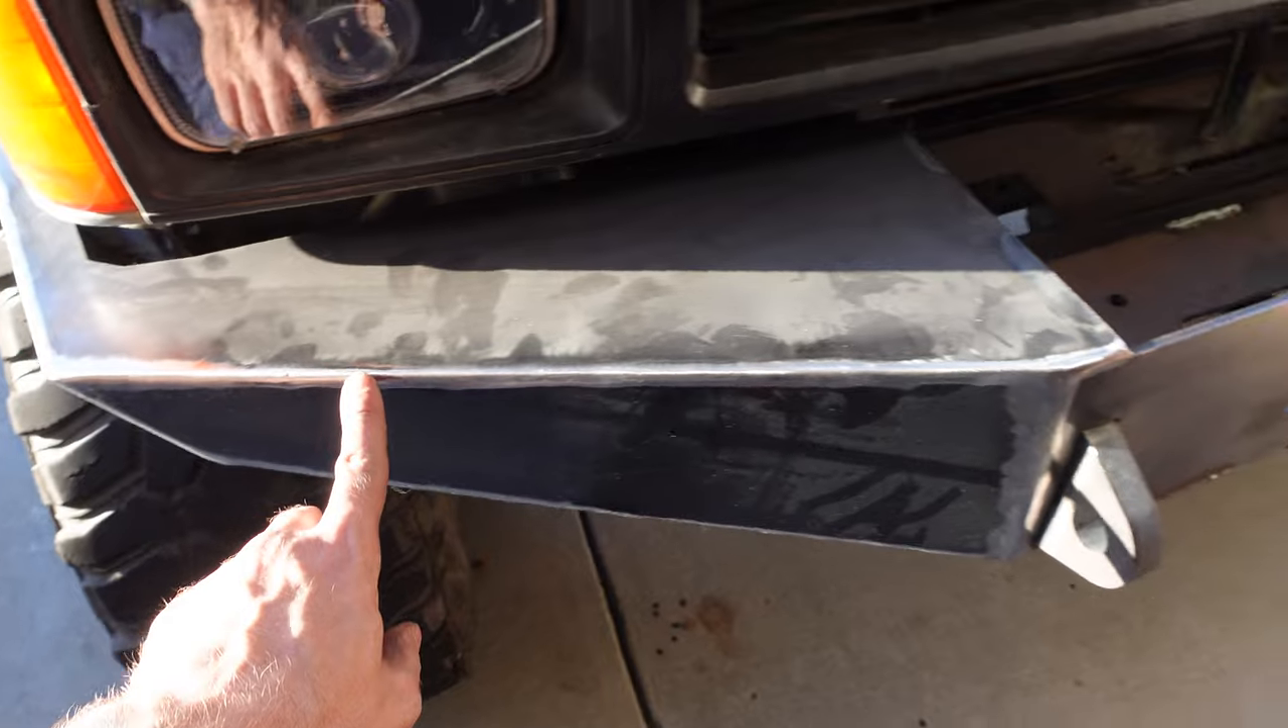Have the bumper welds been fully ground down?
Yes.